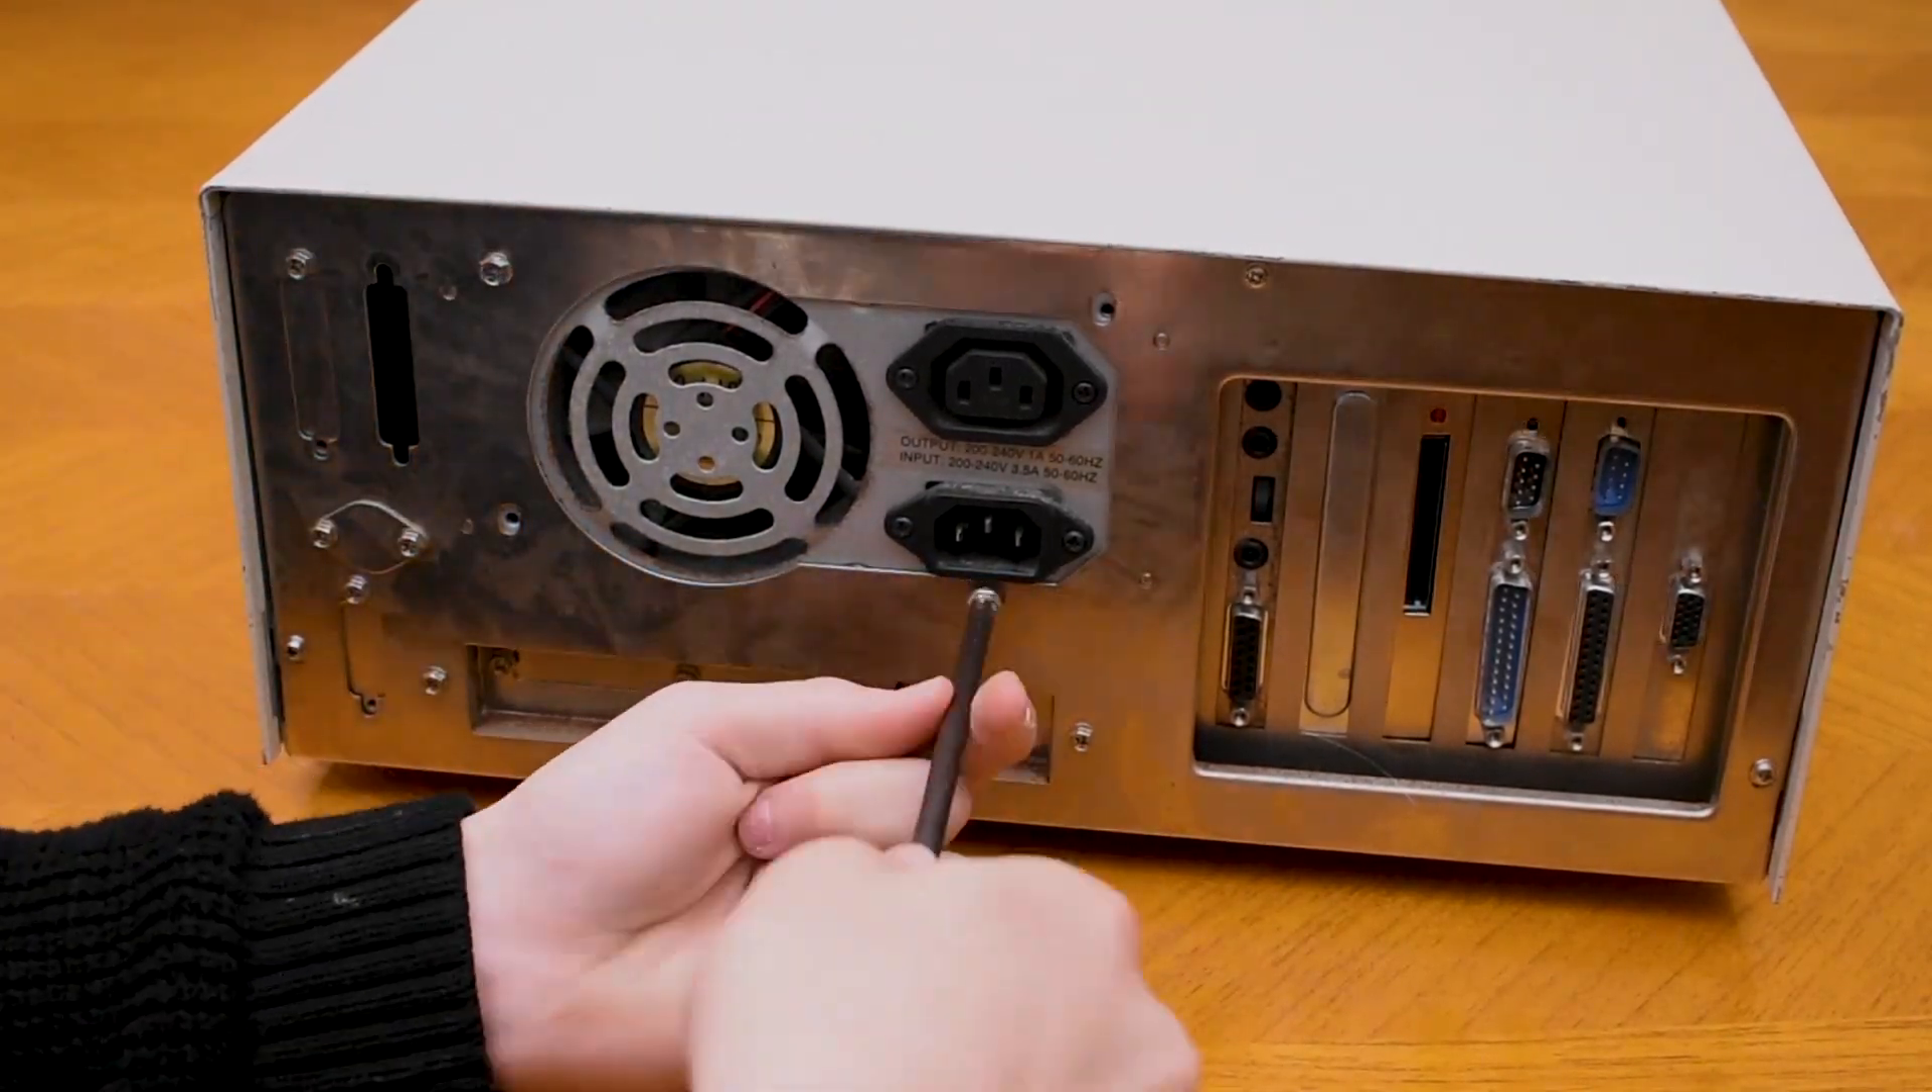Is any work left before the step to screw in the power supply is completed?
Yes.